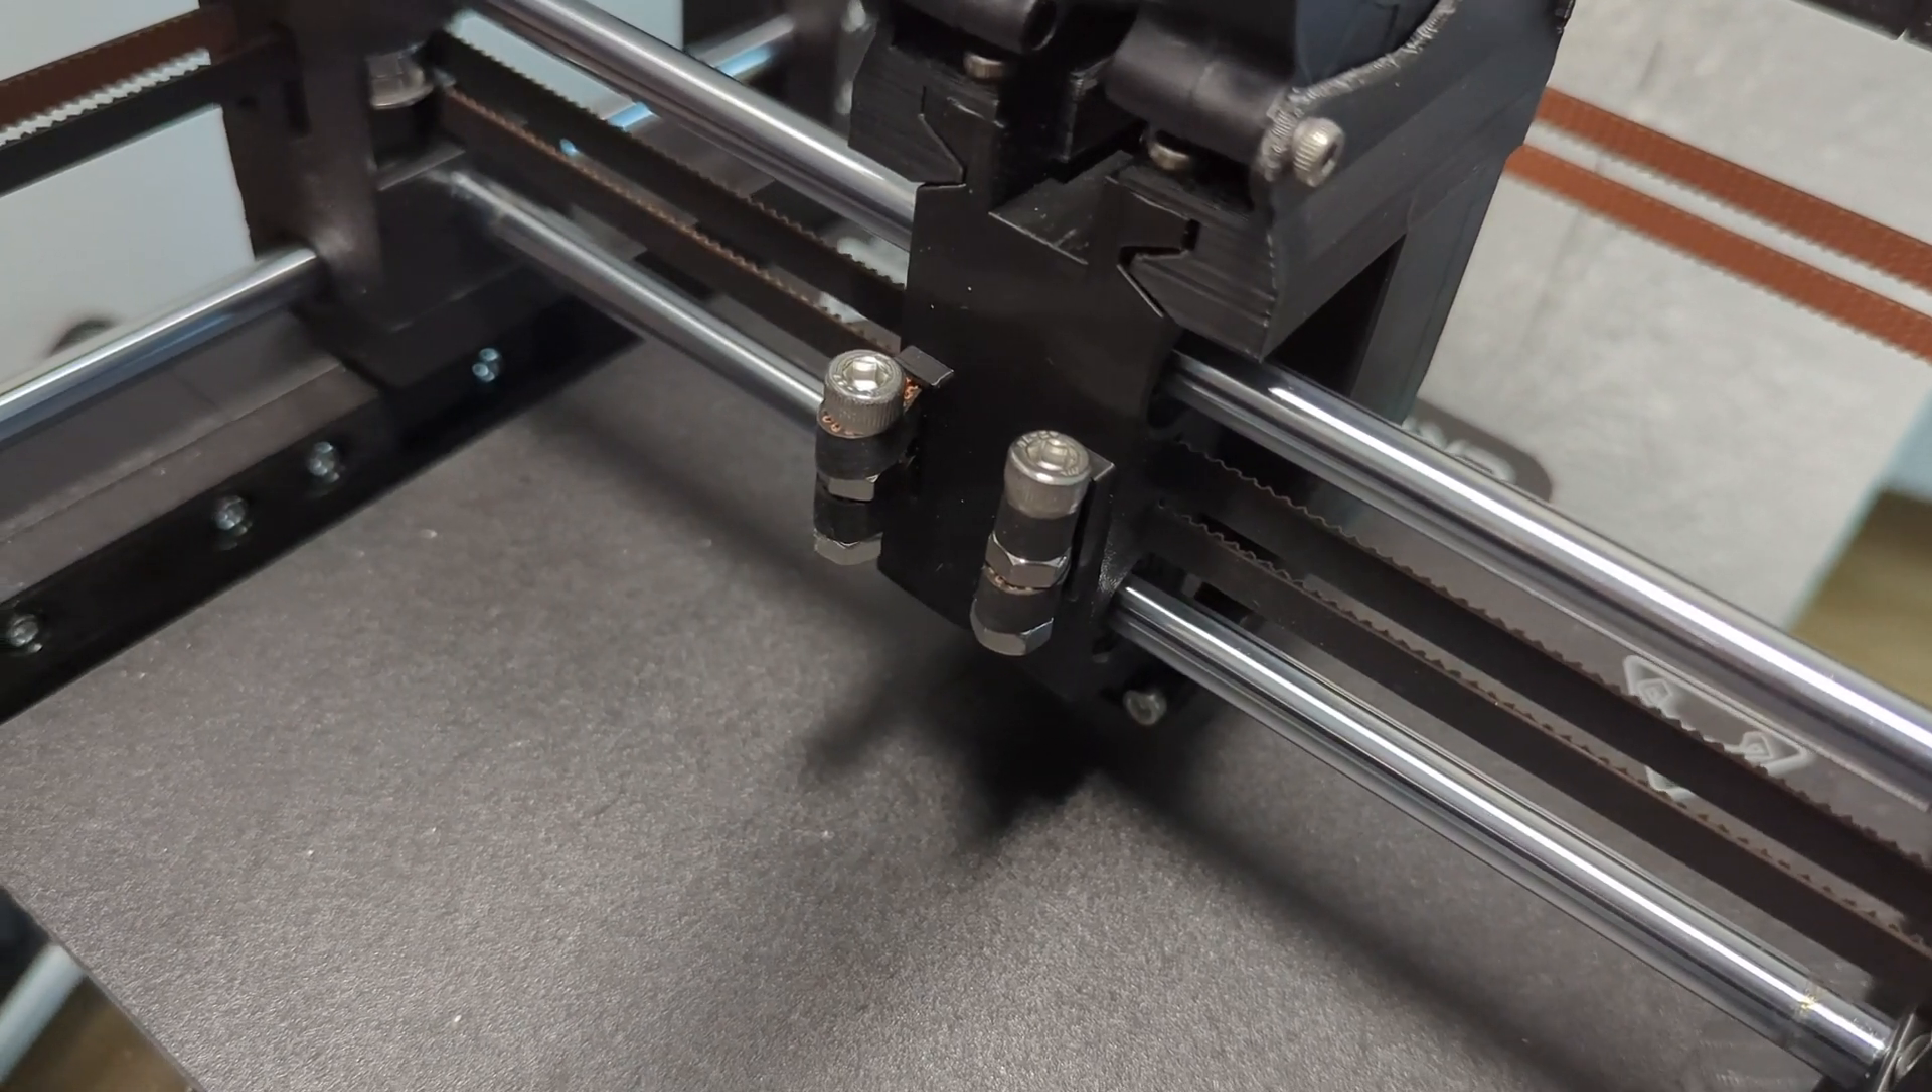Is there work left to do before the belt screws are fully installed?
No.